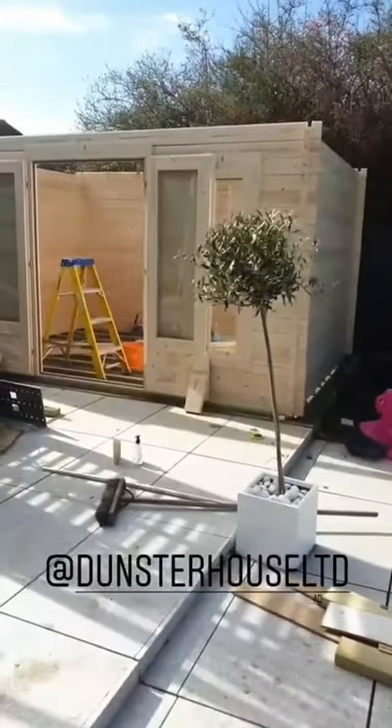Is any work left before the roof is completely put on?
Yes.